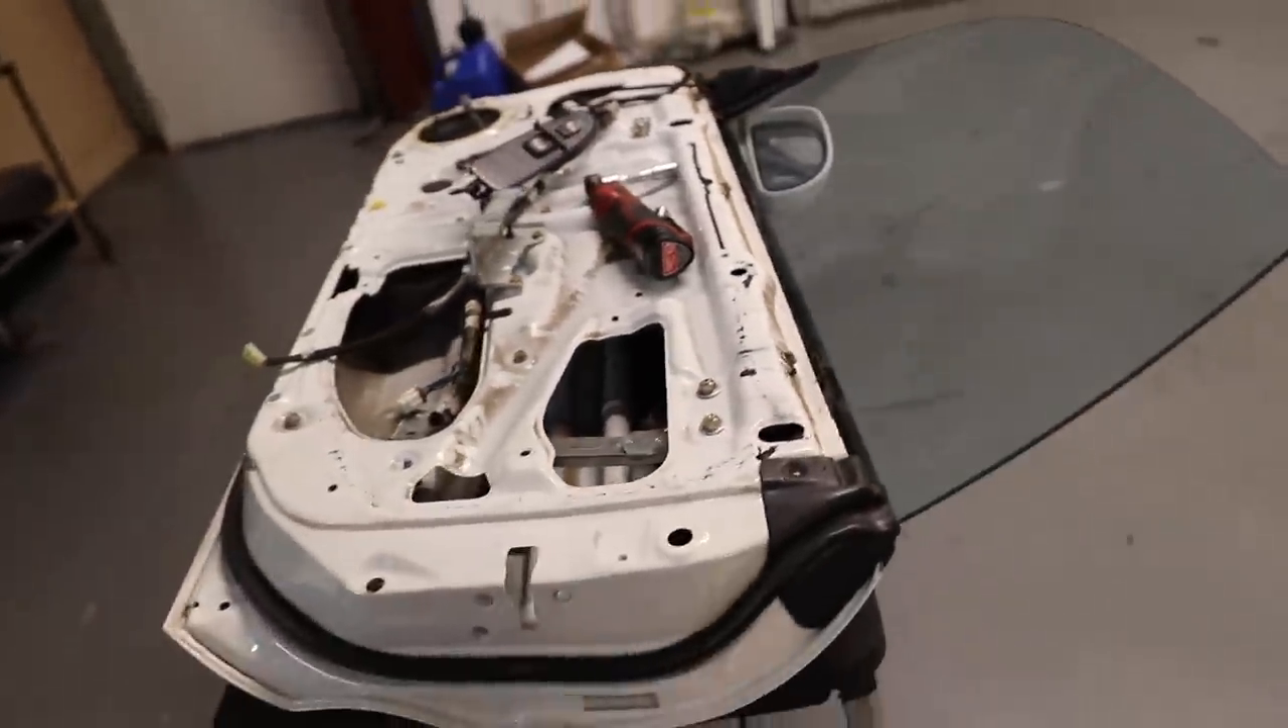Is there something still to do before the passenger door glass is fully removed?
Yes.